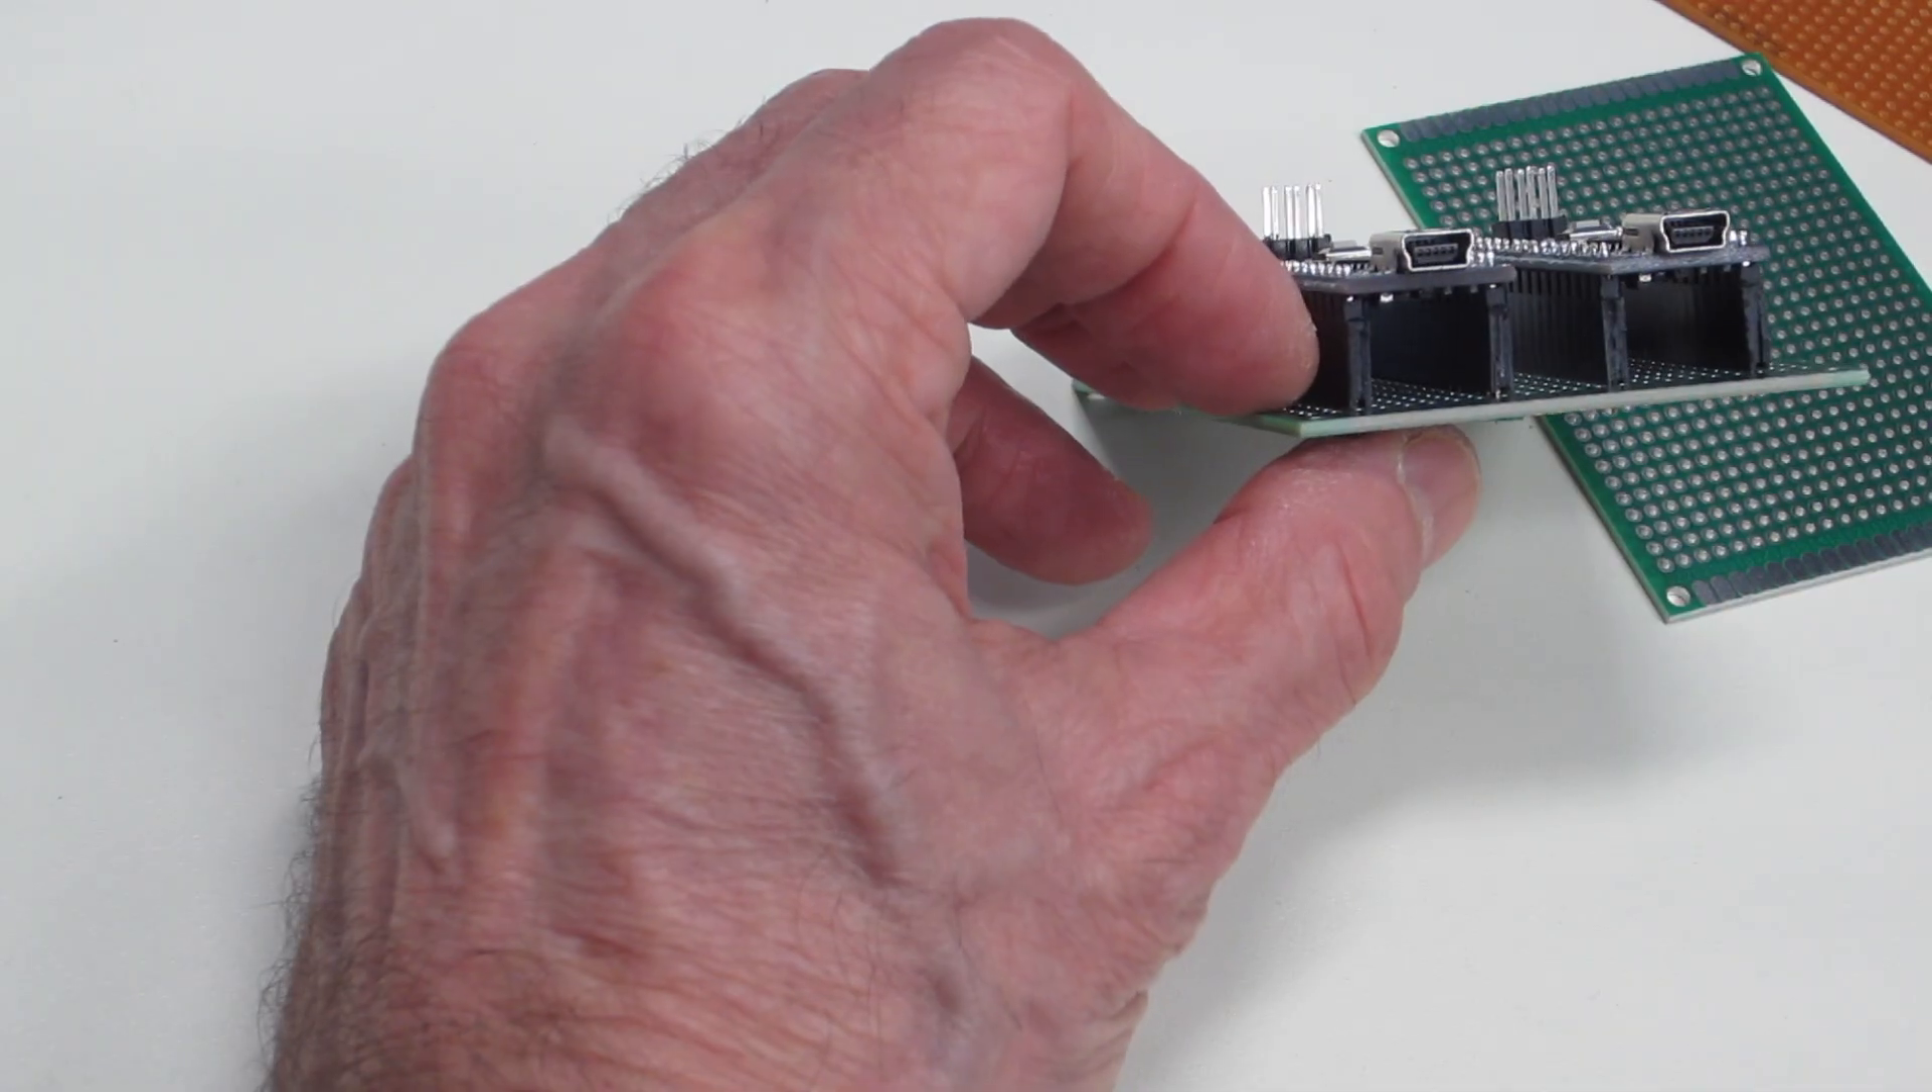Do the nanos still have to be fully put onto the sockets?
No.